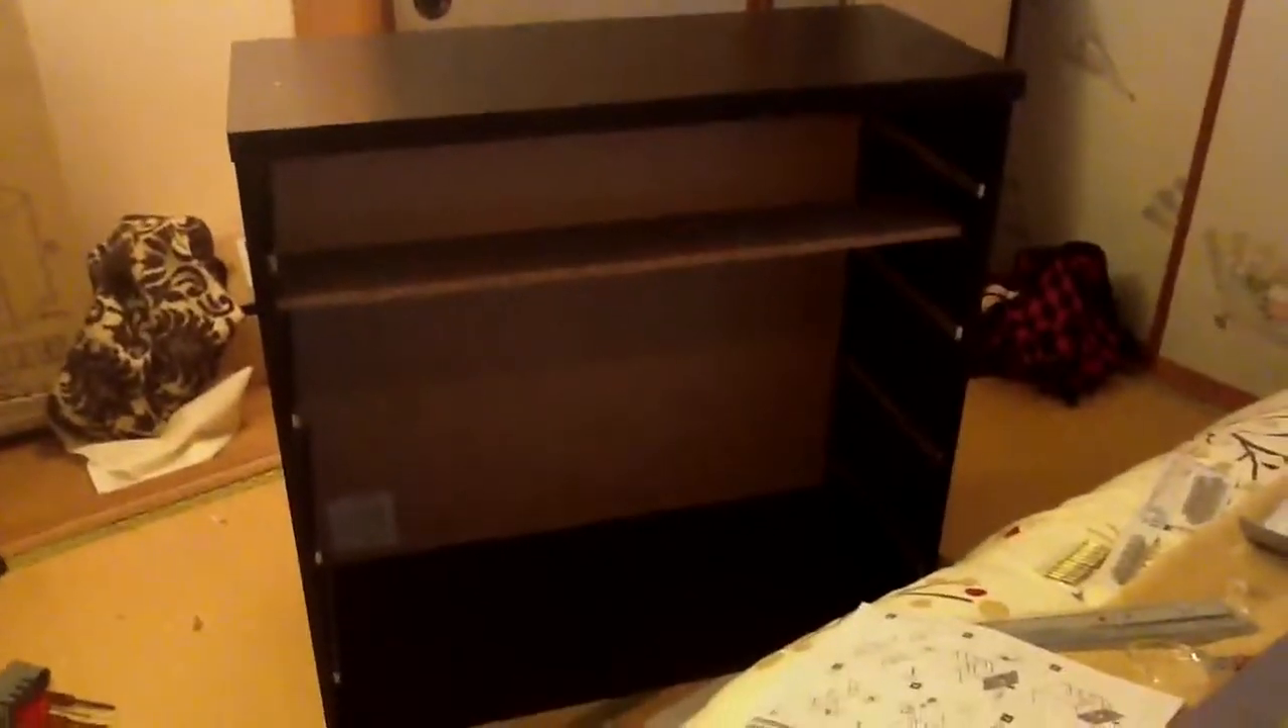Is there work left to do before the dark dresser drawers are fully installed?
Yes.